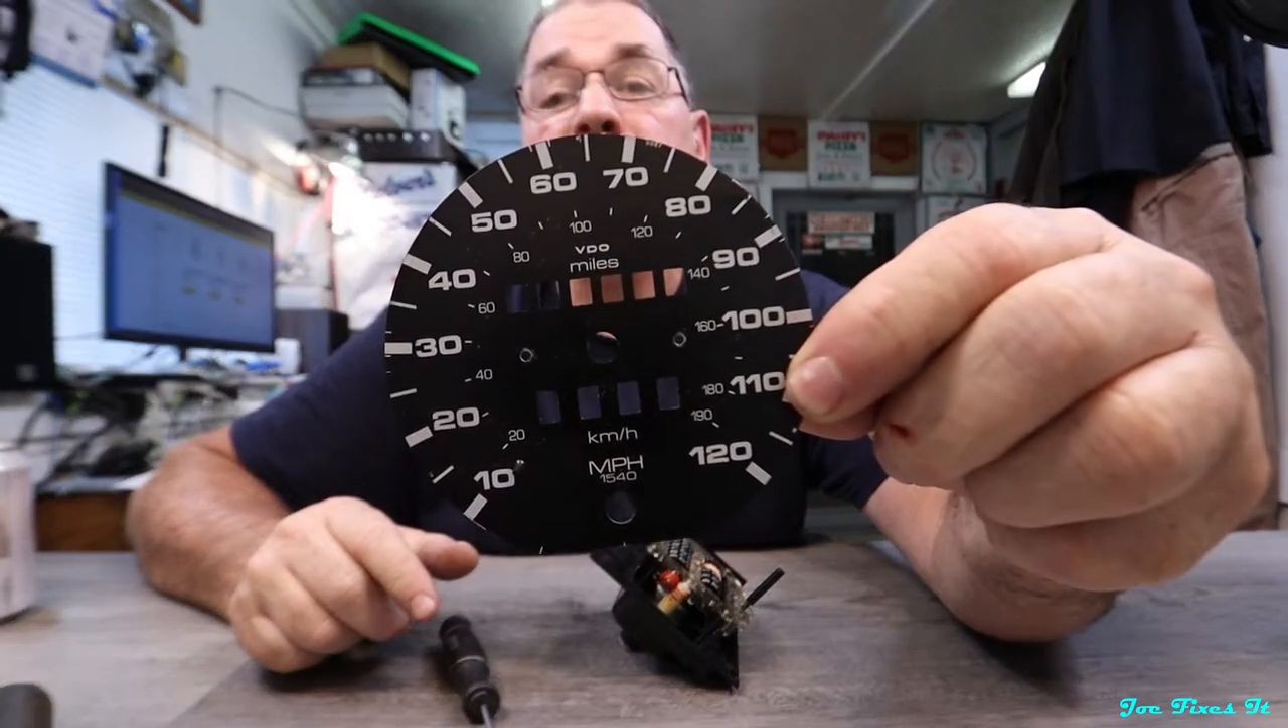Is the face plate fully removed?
Yes.